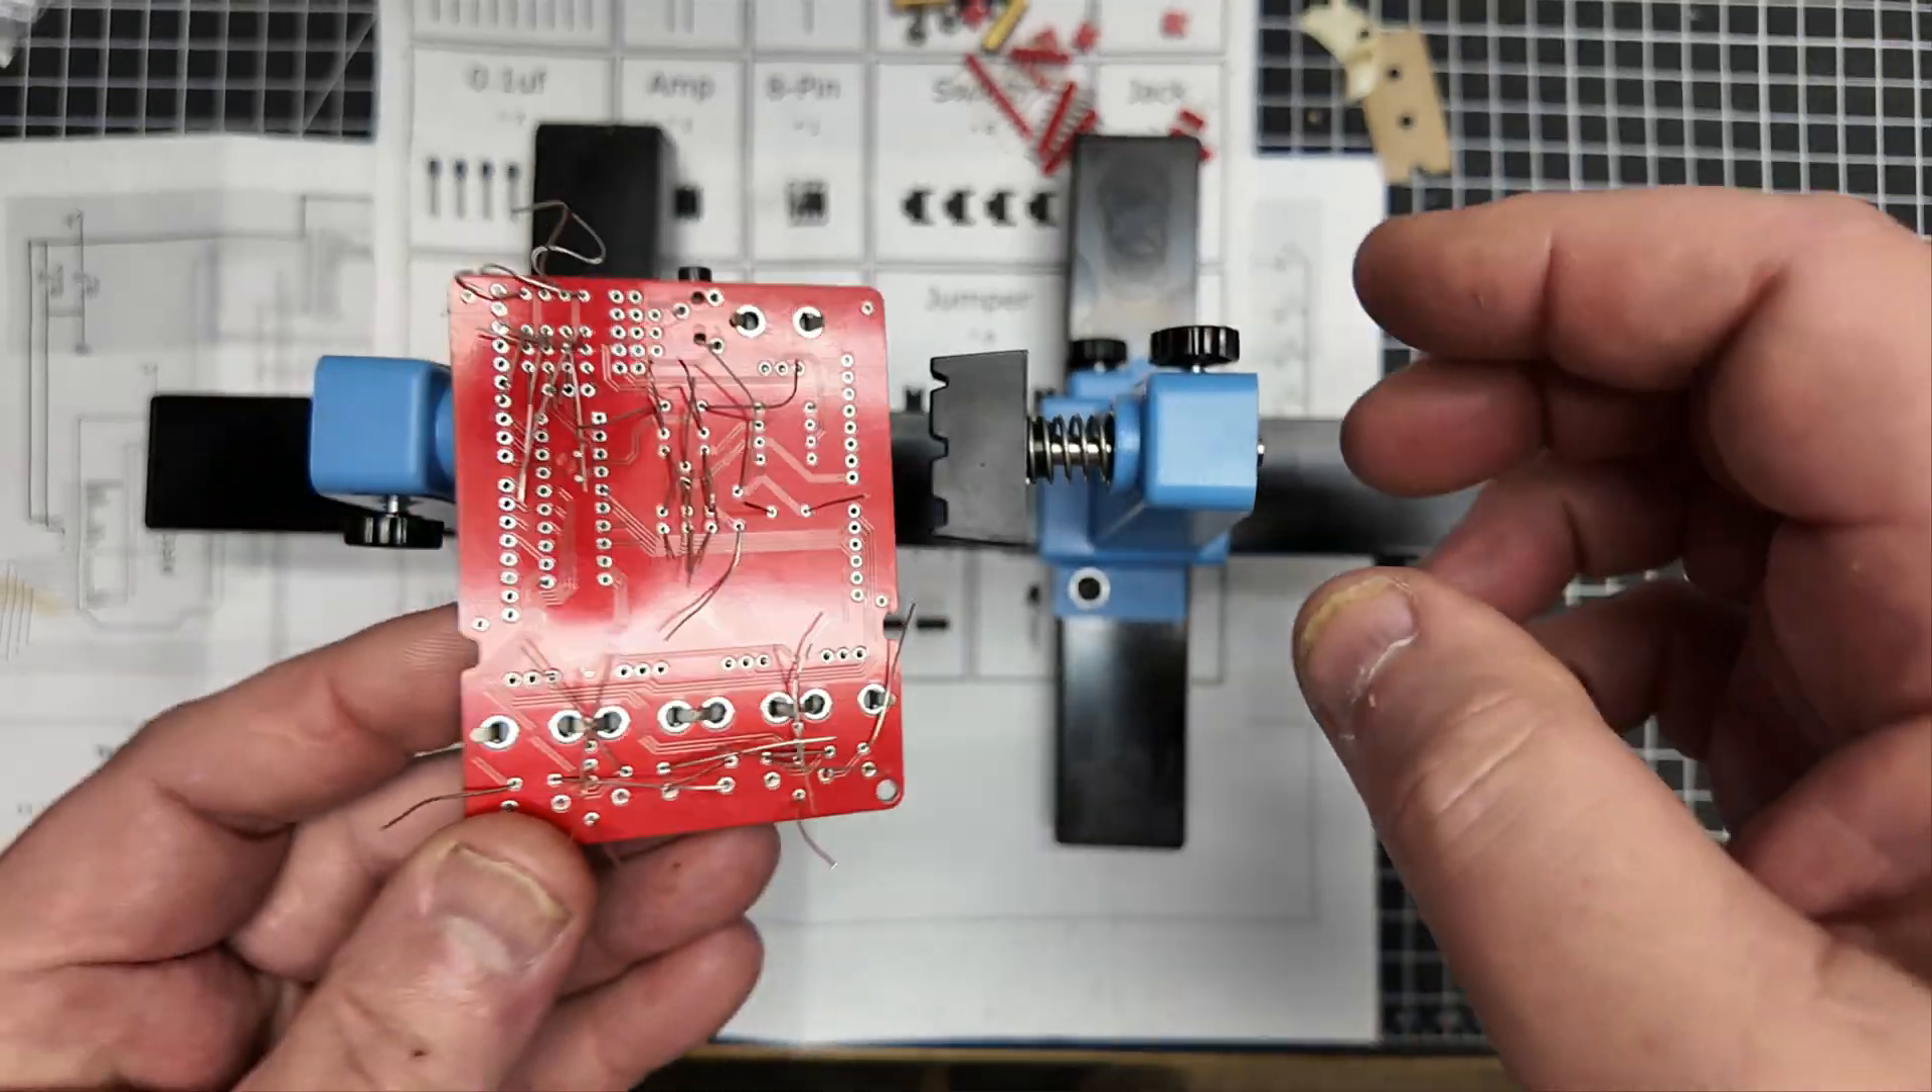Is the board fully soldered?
No.